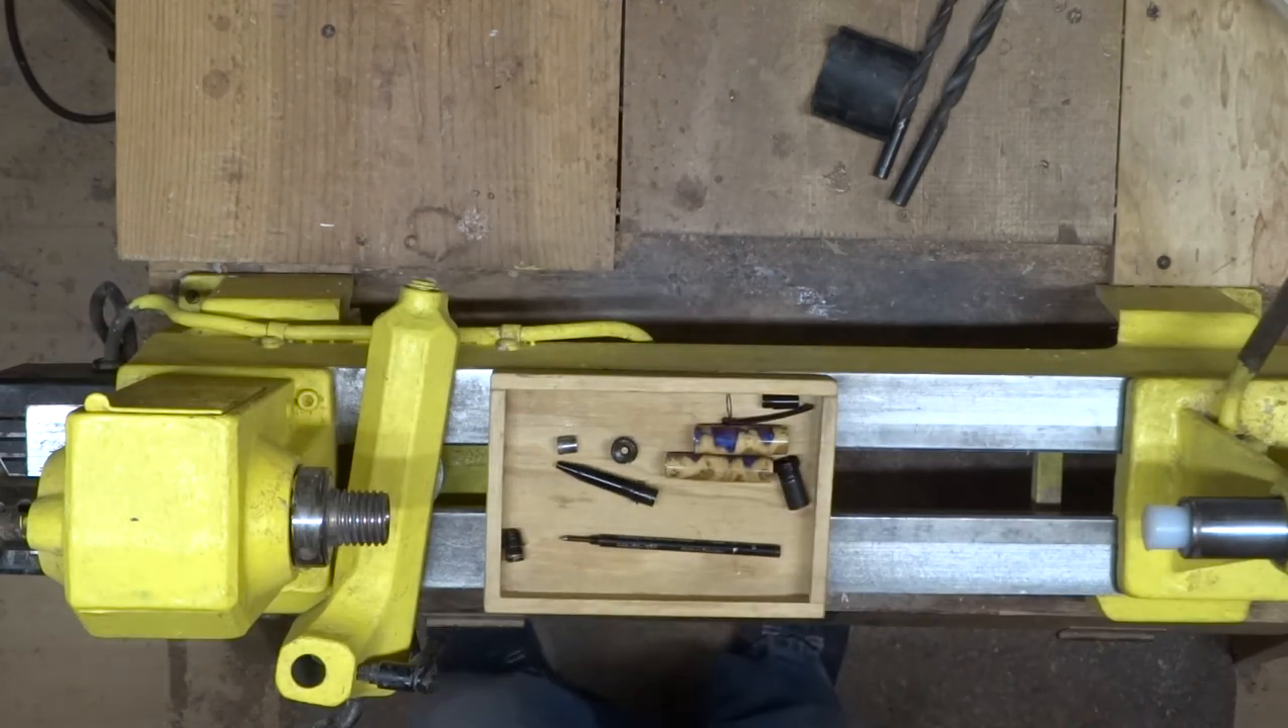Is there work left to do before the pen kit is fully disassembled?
No.